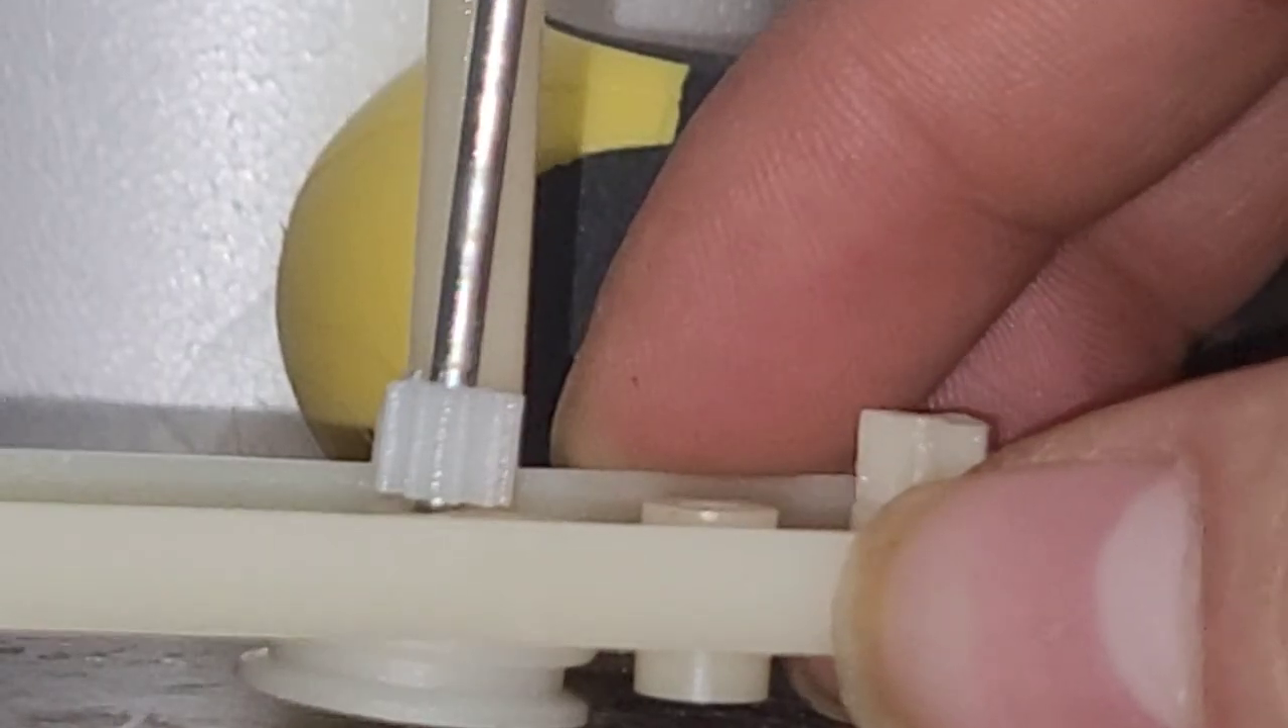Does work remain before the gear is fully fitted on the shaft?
No.